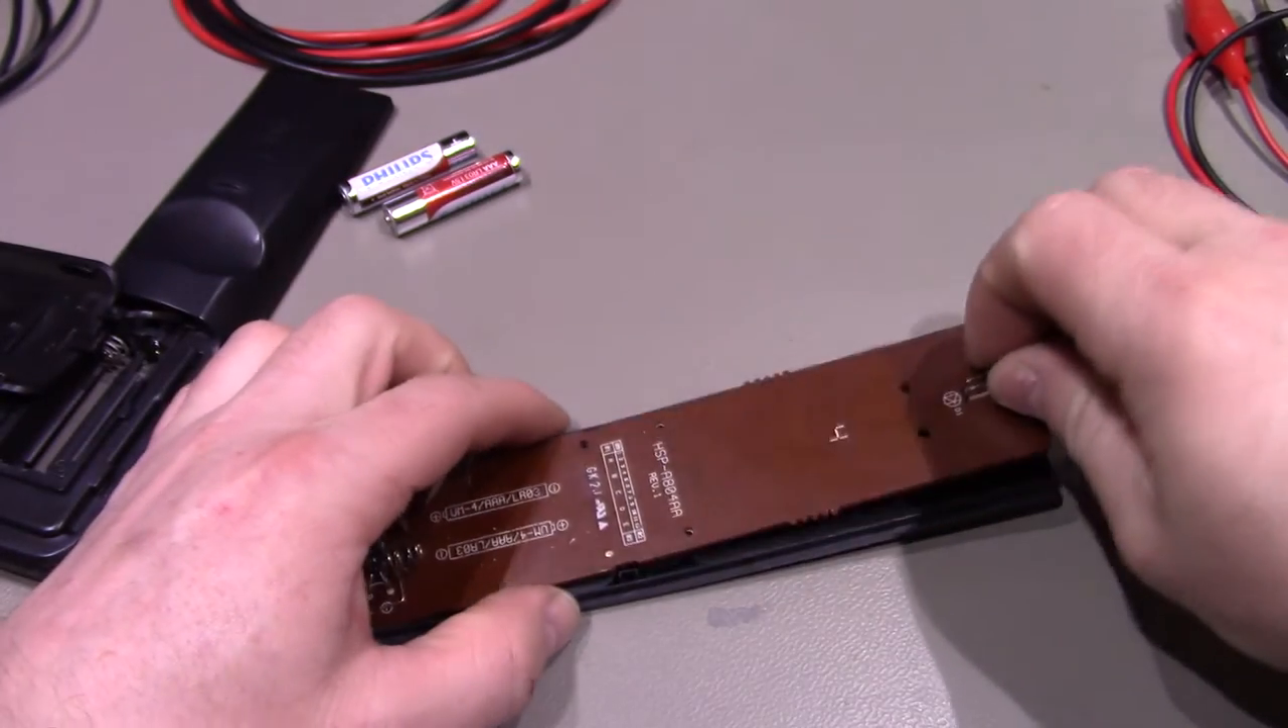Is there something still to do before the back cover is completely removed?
No.